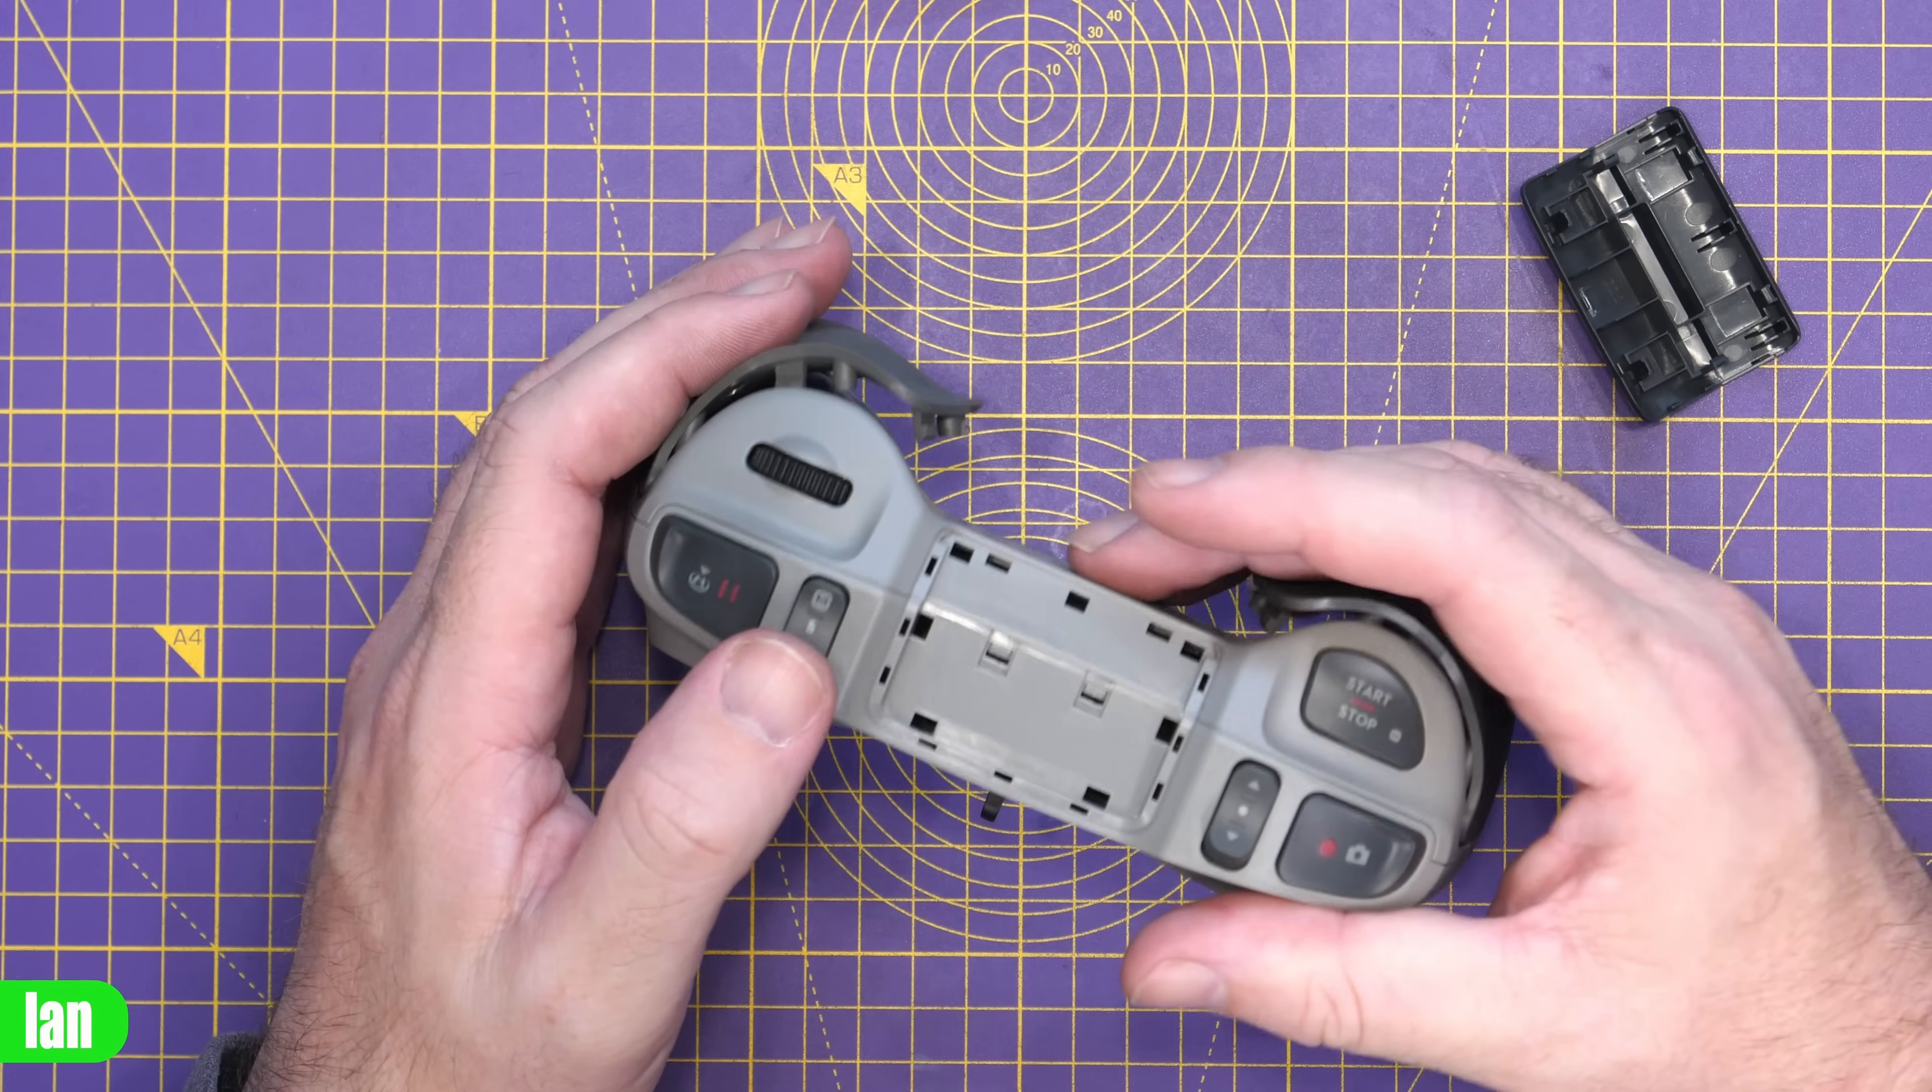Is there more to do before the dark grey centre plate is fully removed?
No.